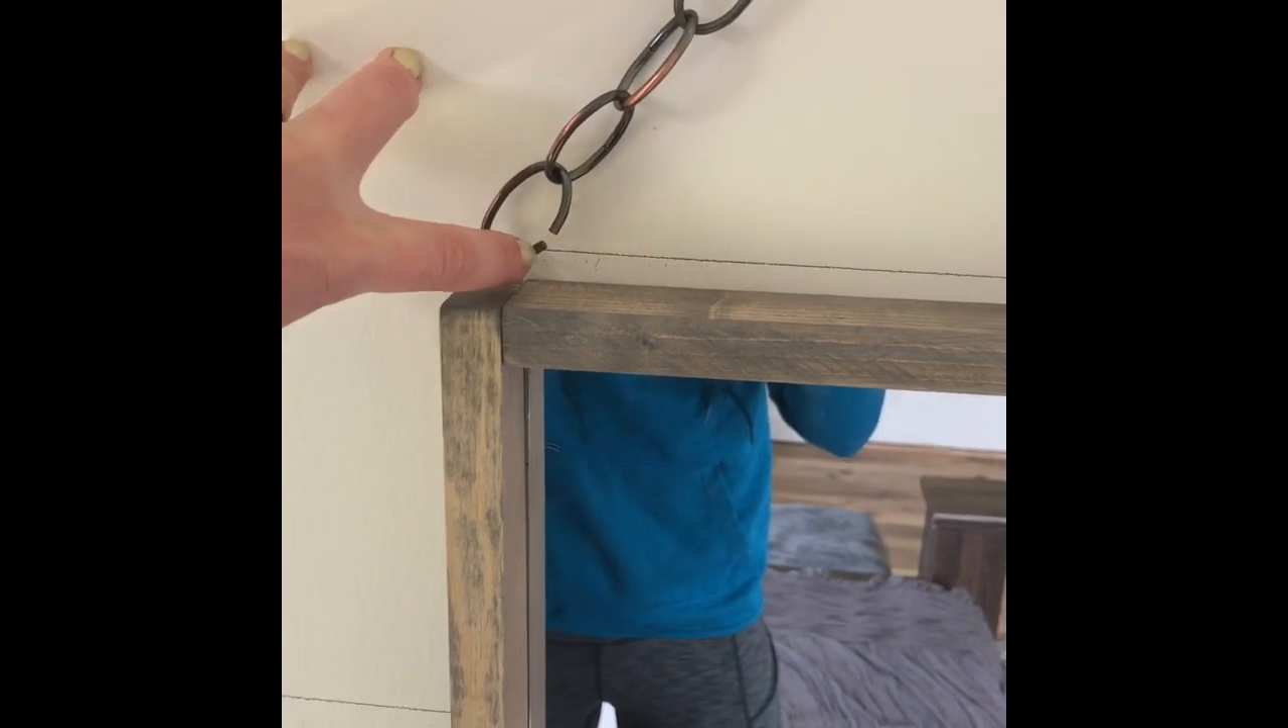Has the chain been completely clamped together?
No.